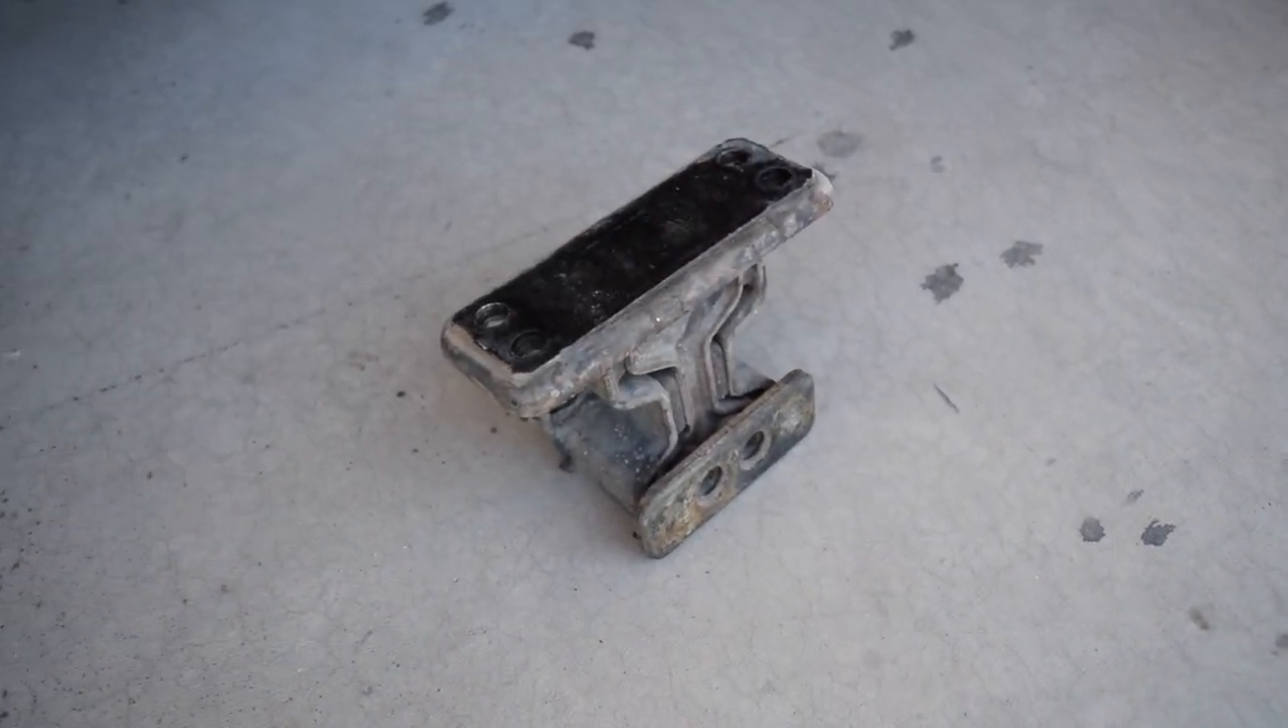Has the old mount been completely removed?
Yes.